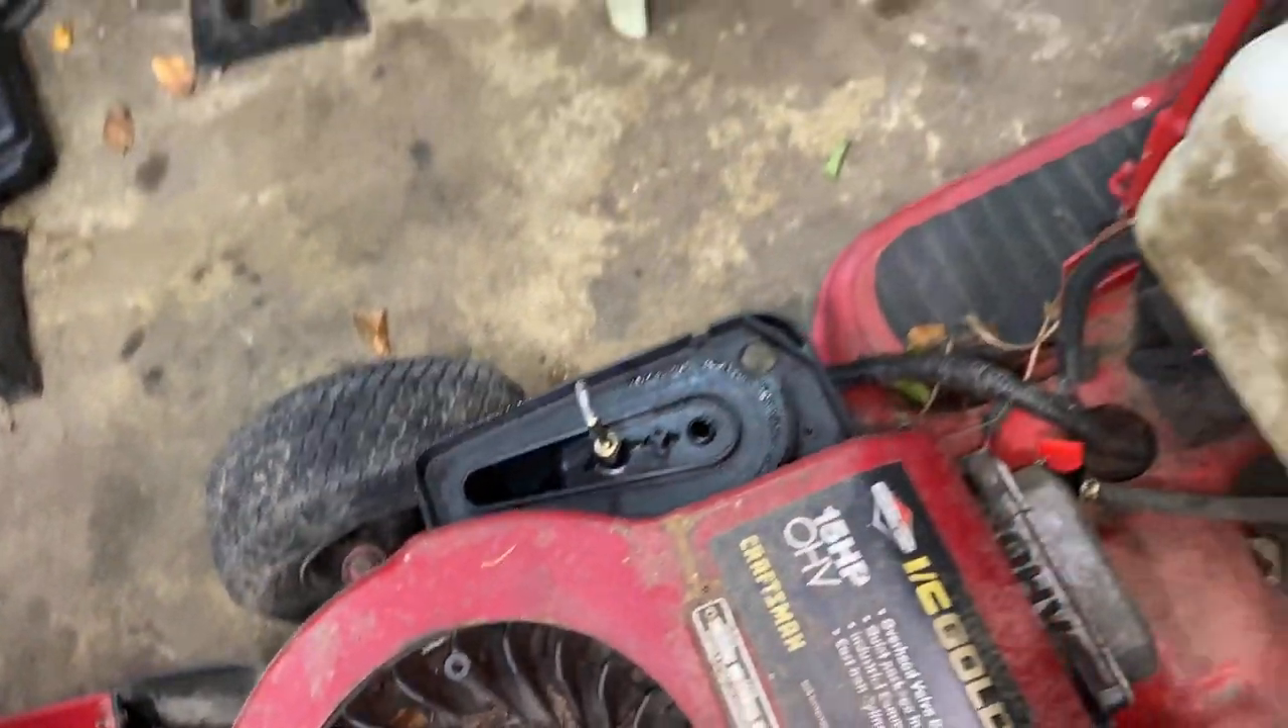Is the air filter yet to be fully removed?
No.